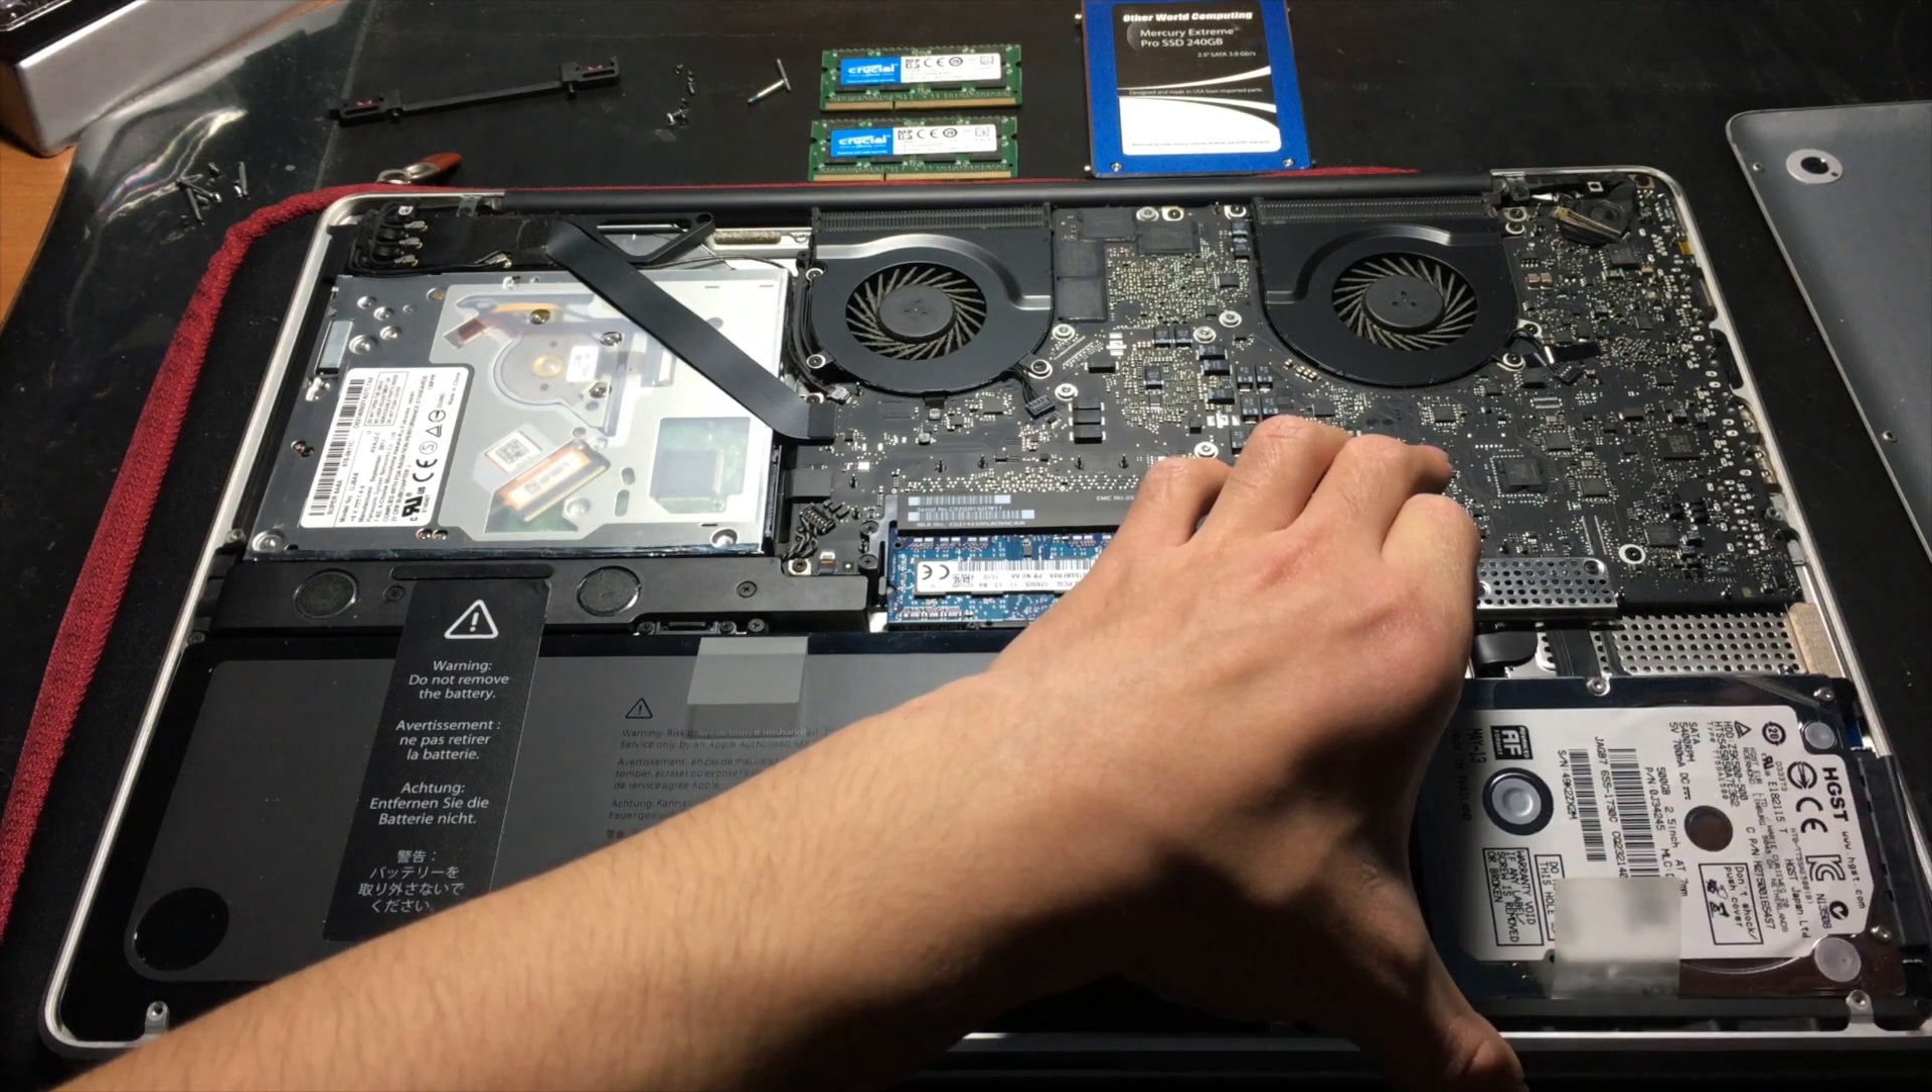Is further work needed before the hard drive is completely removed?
Yes.